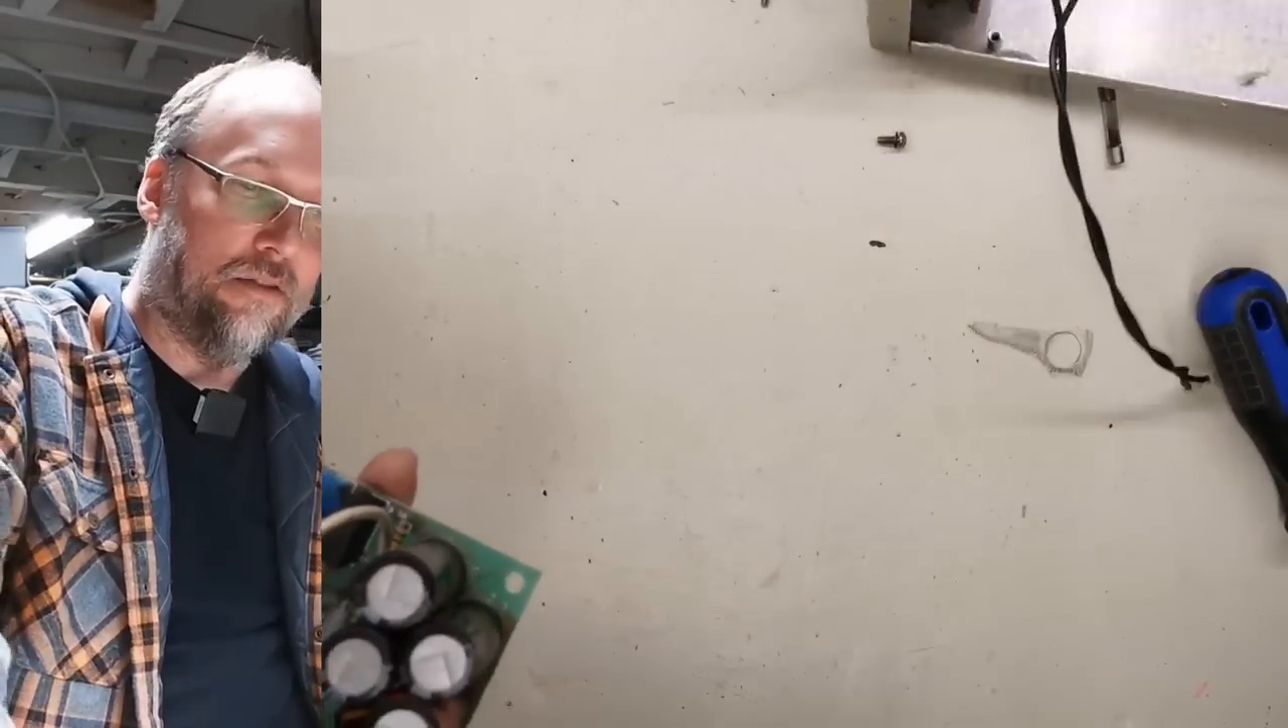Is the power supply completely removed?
Yes.